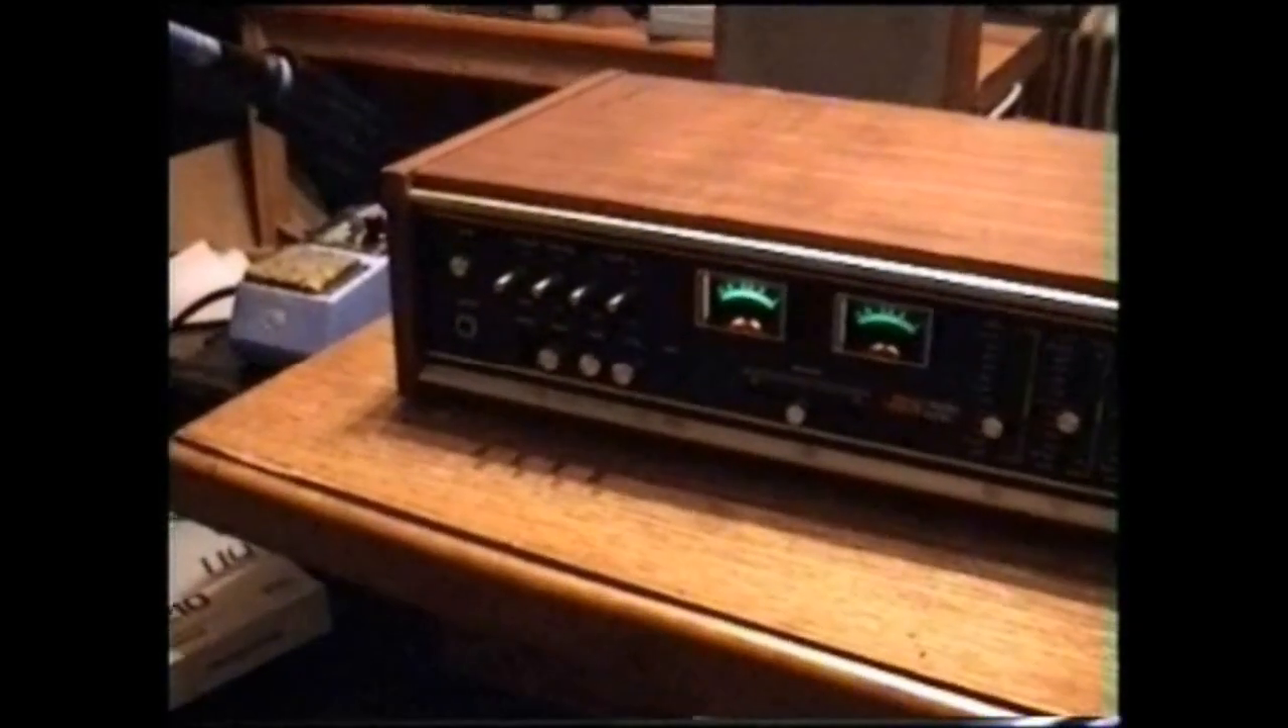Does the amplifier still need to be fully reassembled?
No.